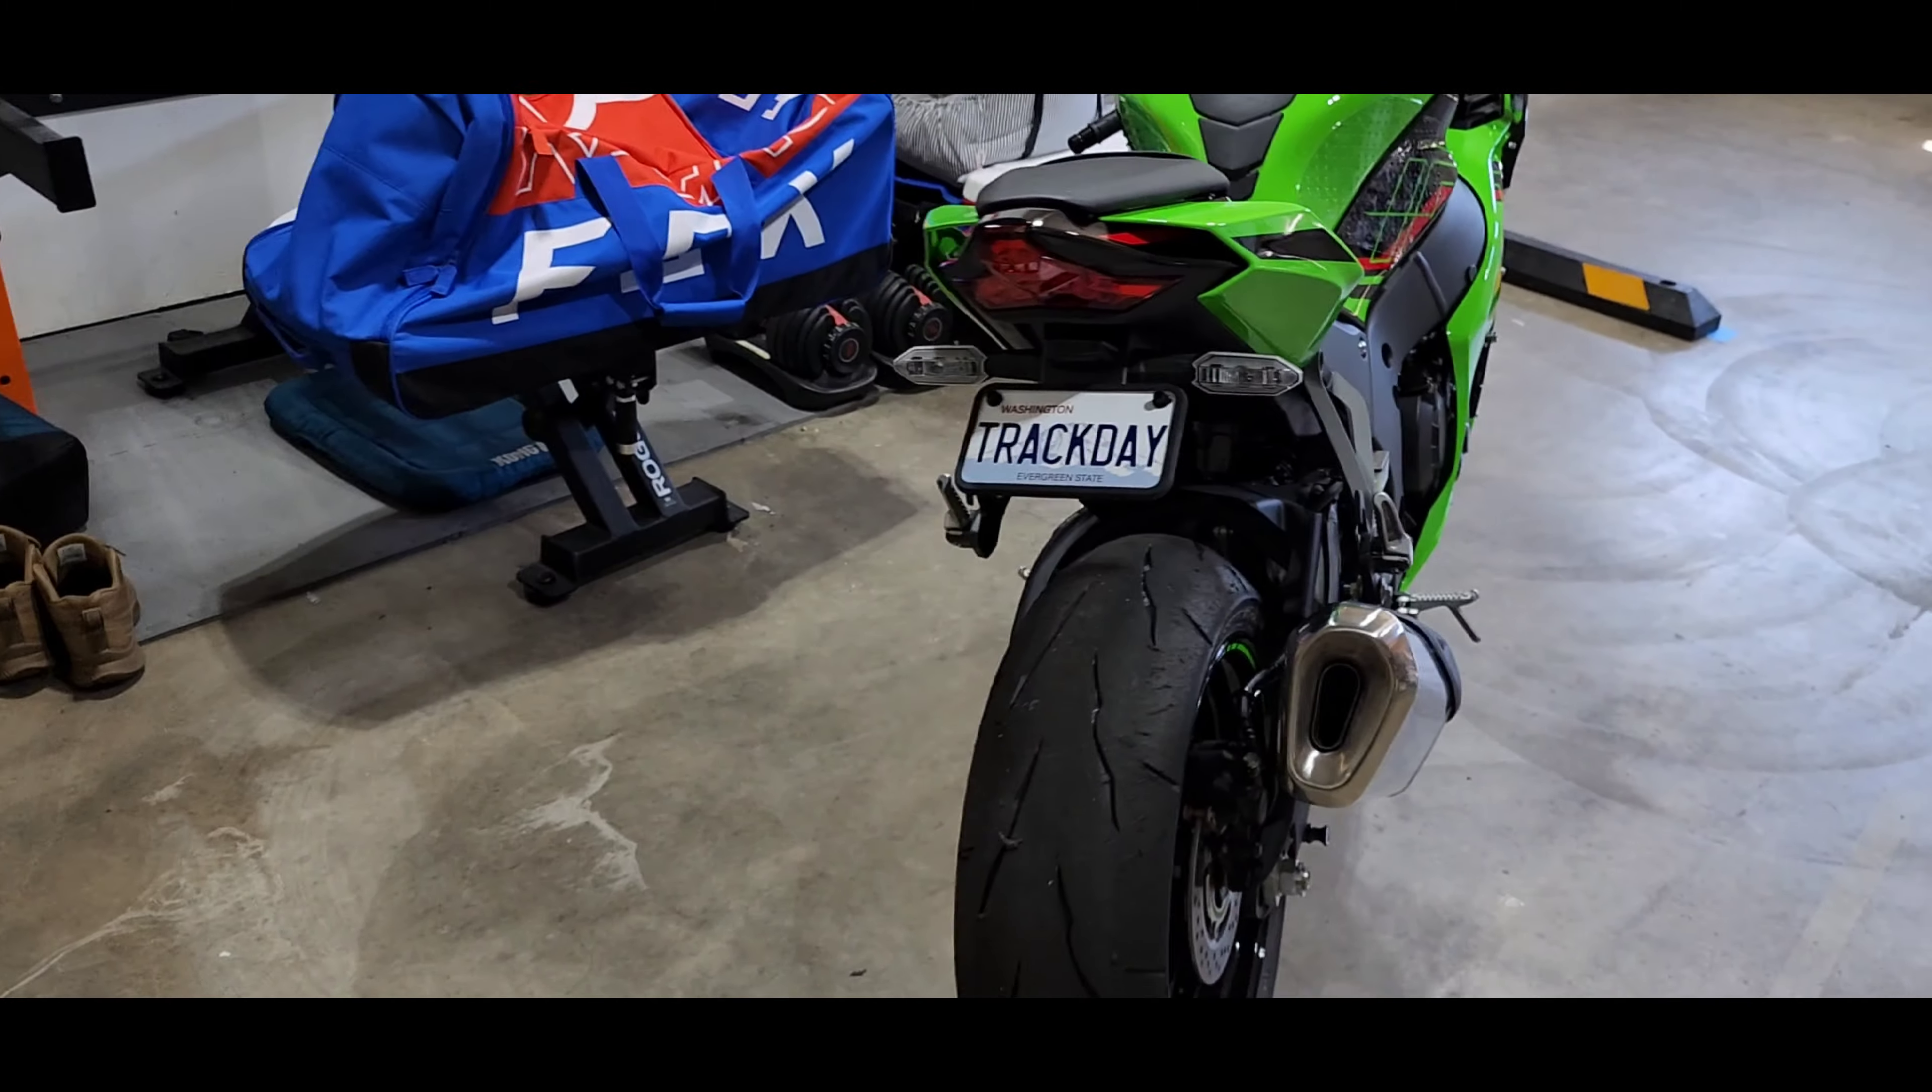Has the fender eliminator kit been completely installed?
Yes.